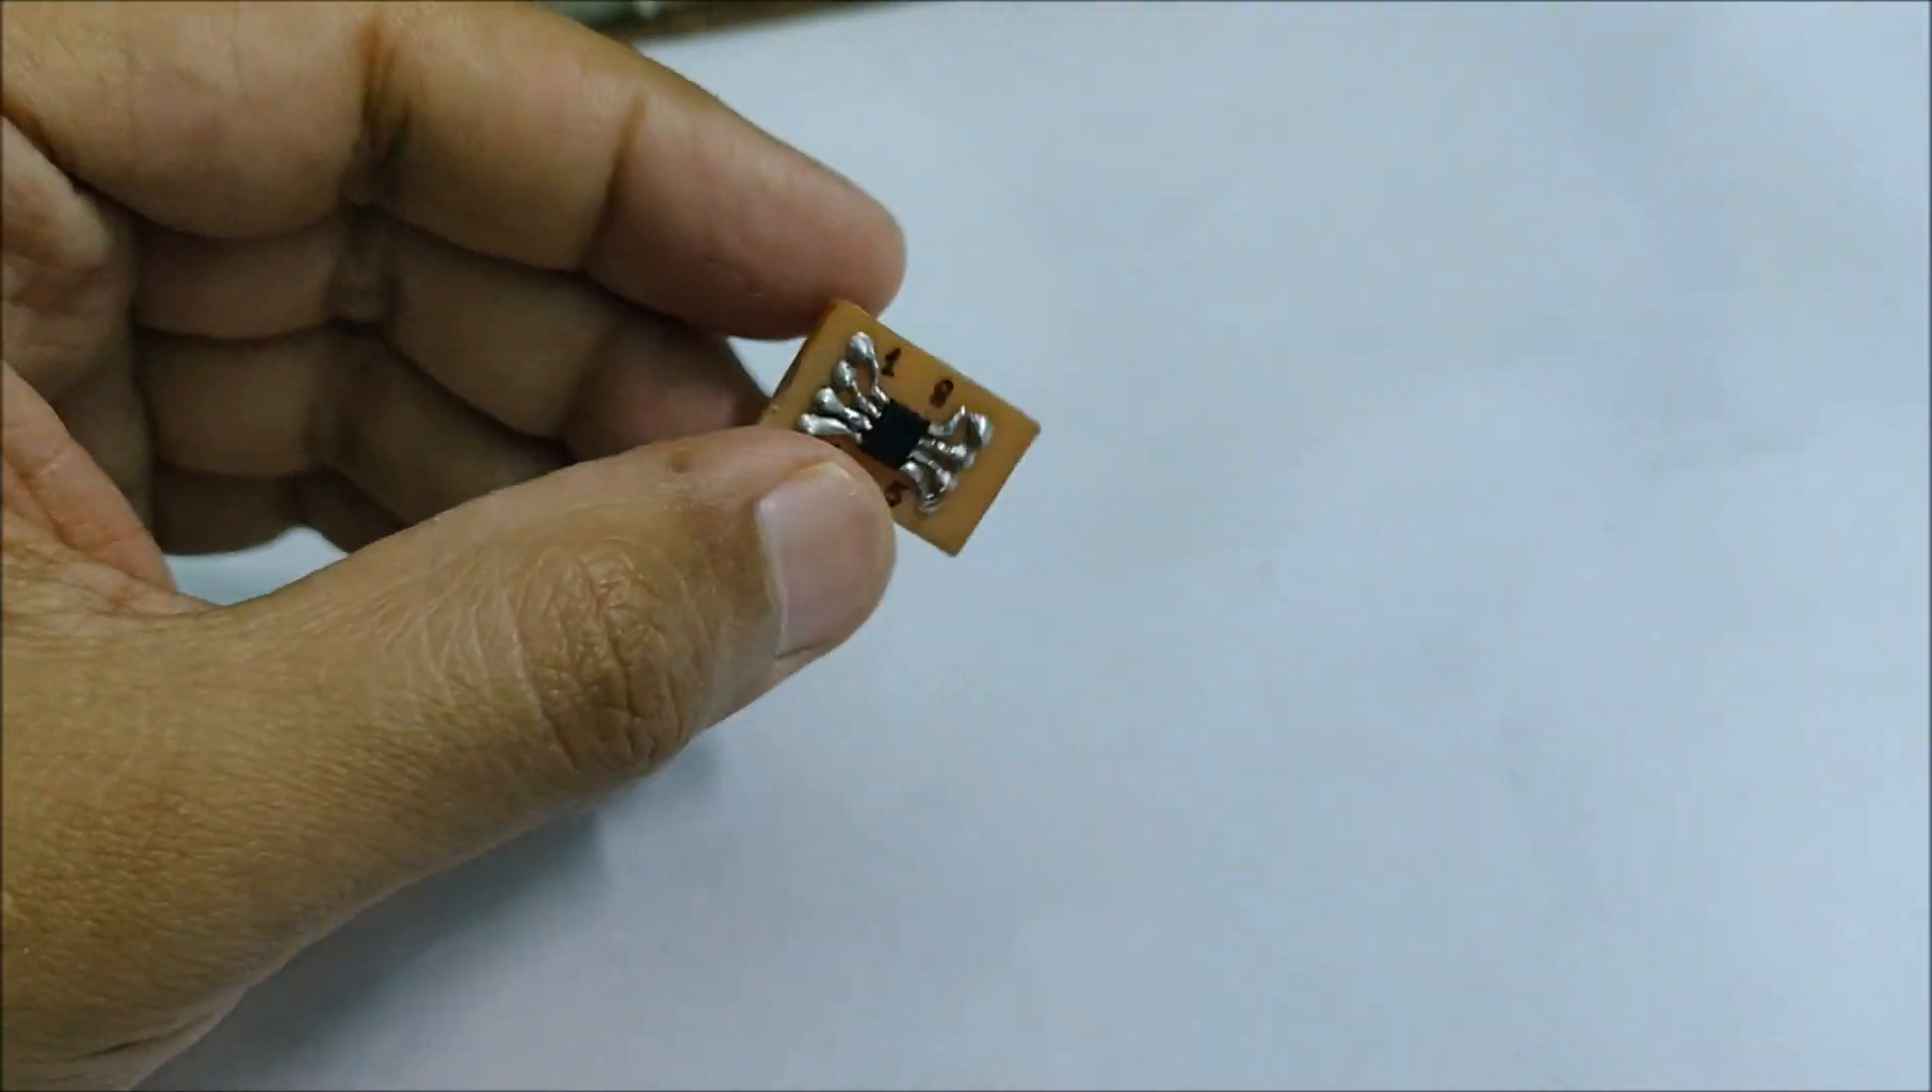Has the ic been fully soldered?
Yes.